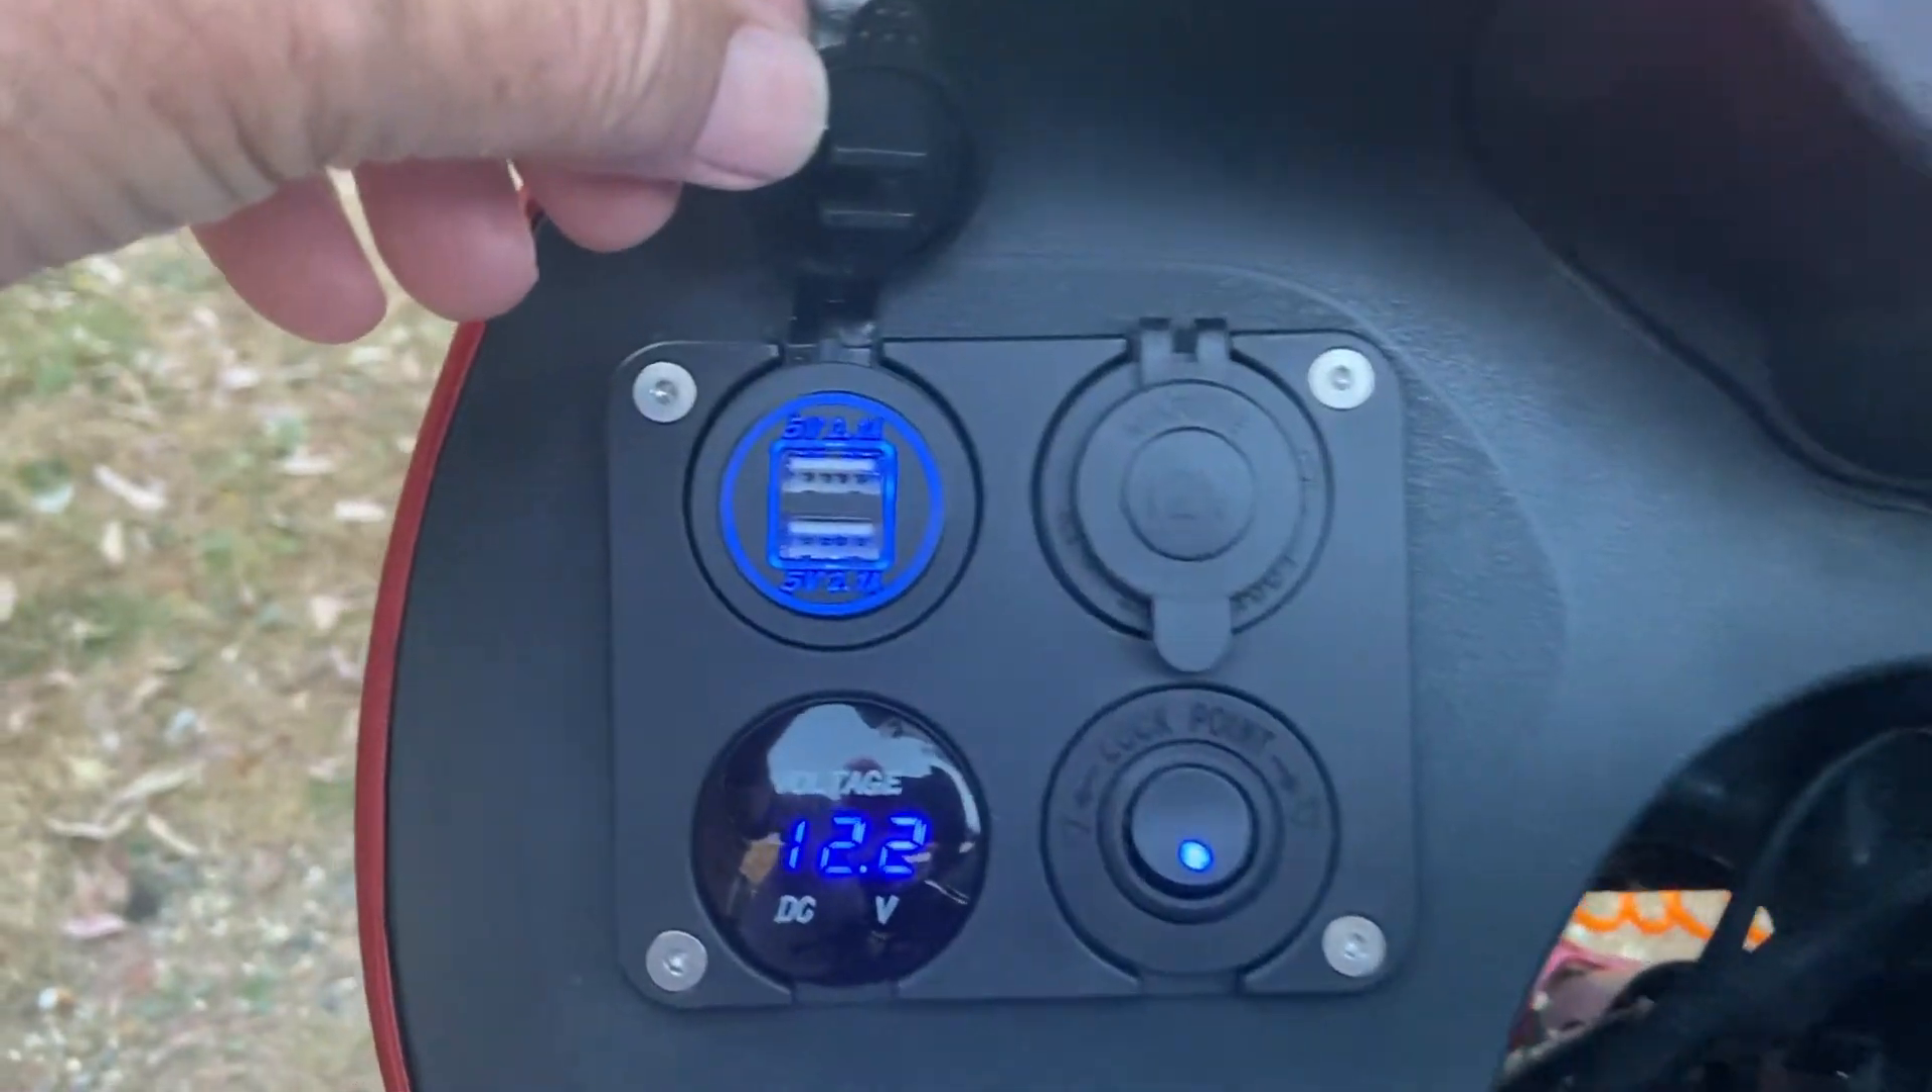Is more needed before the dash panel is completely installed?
No.